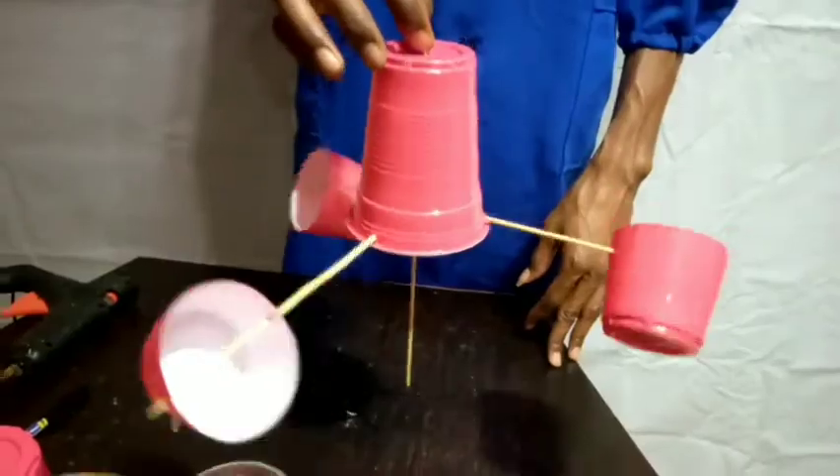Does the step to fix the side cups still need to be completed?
No.